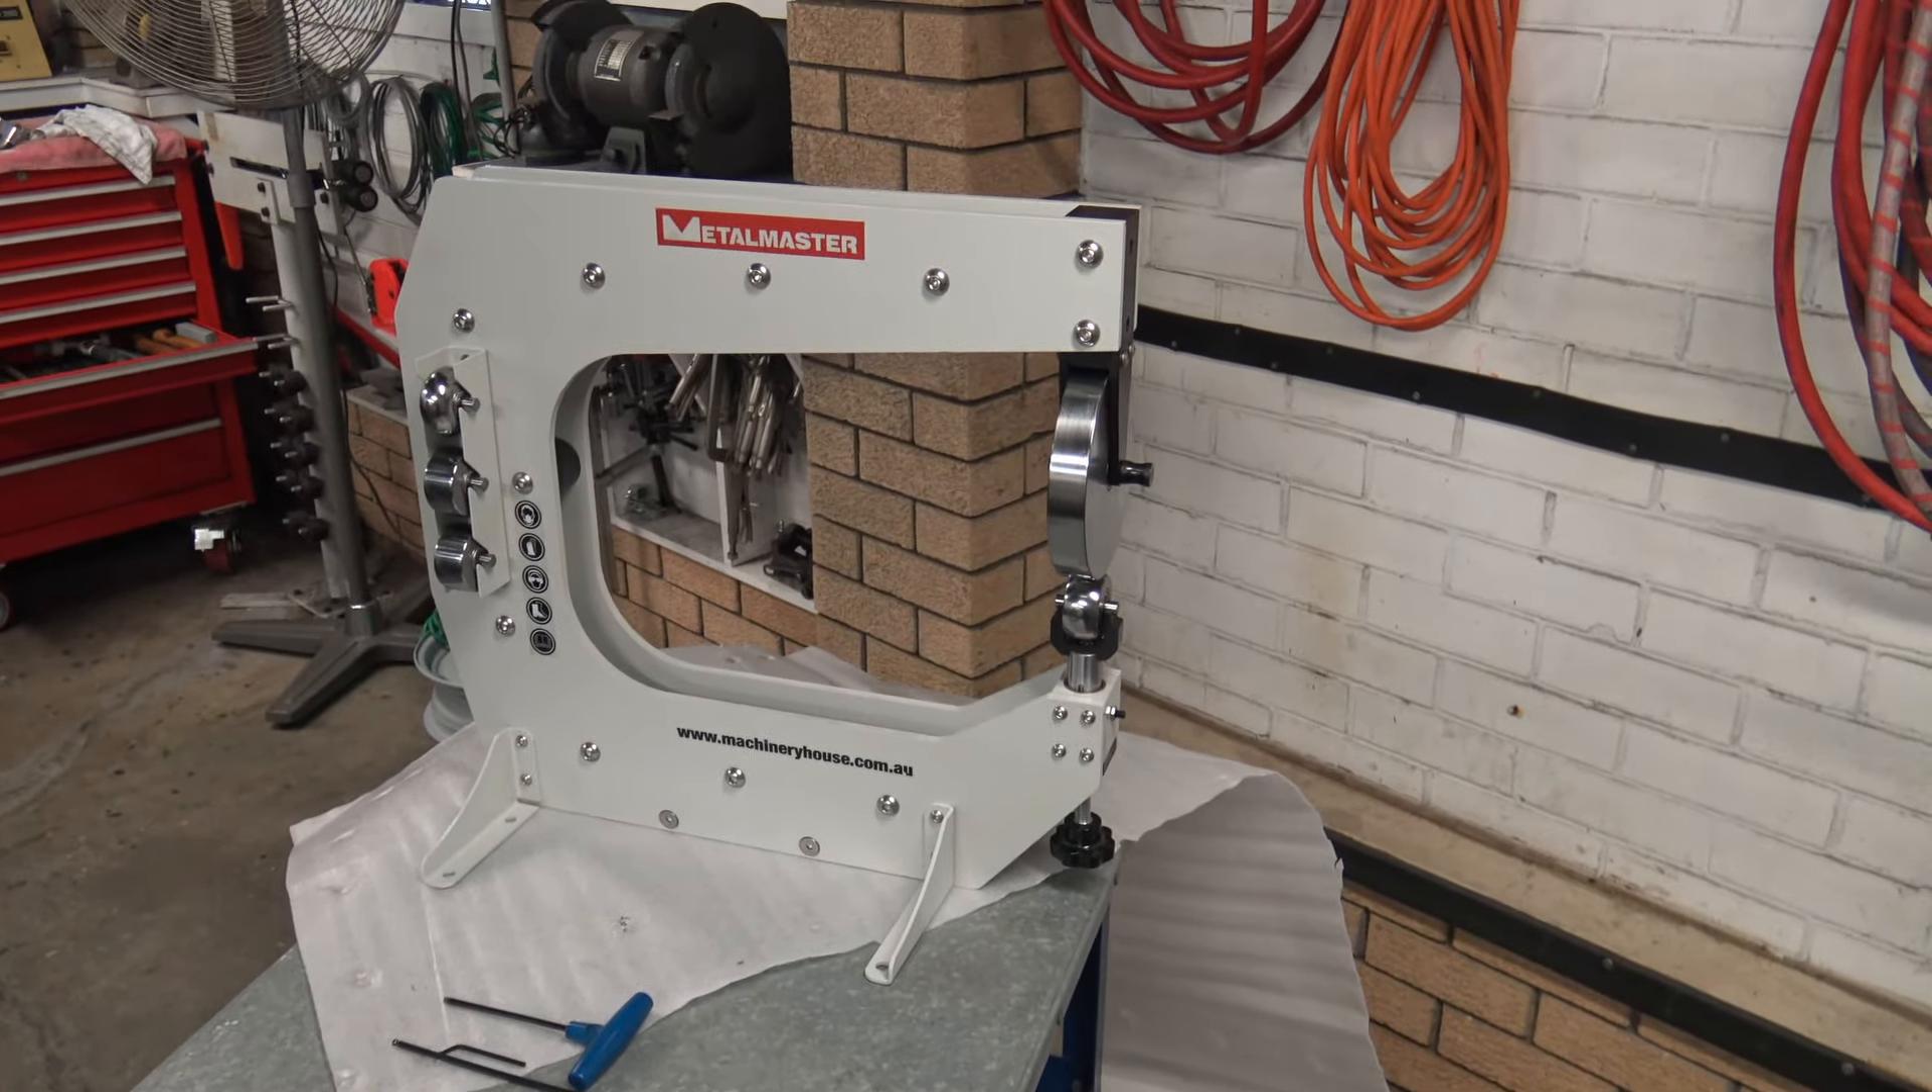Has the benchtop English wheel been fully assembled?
Yes.